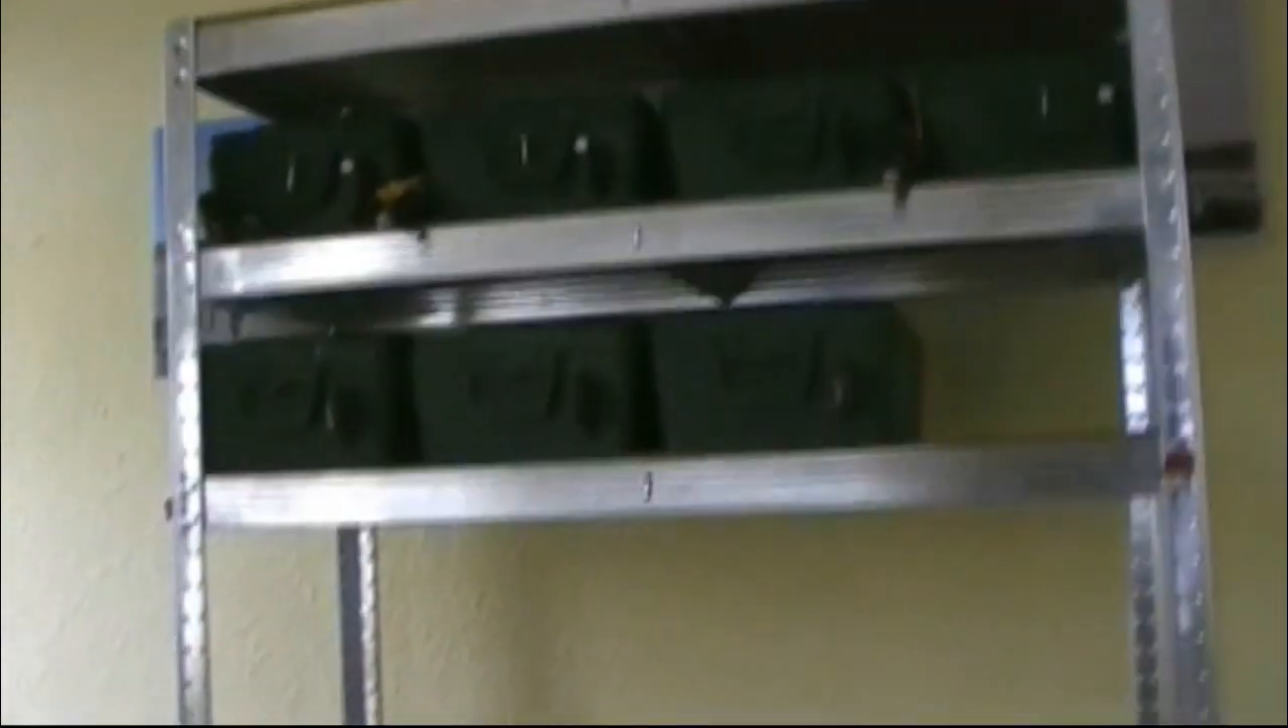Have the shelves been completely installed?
Yes.